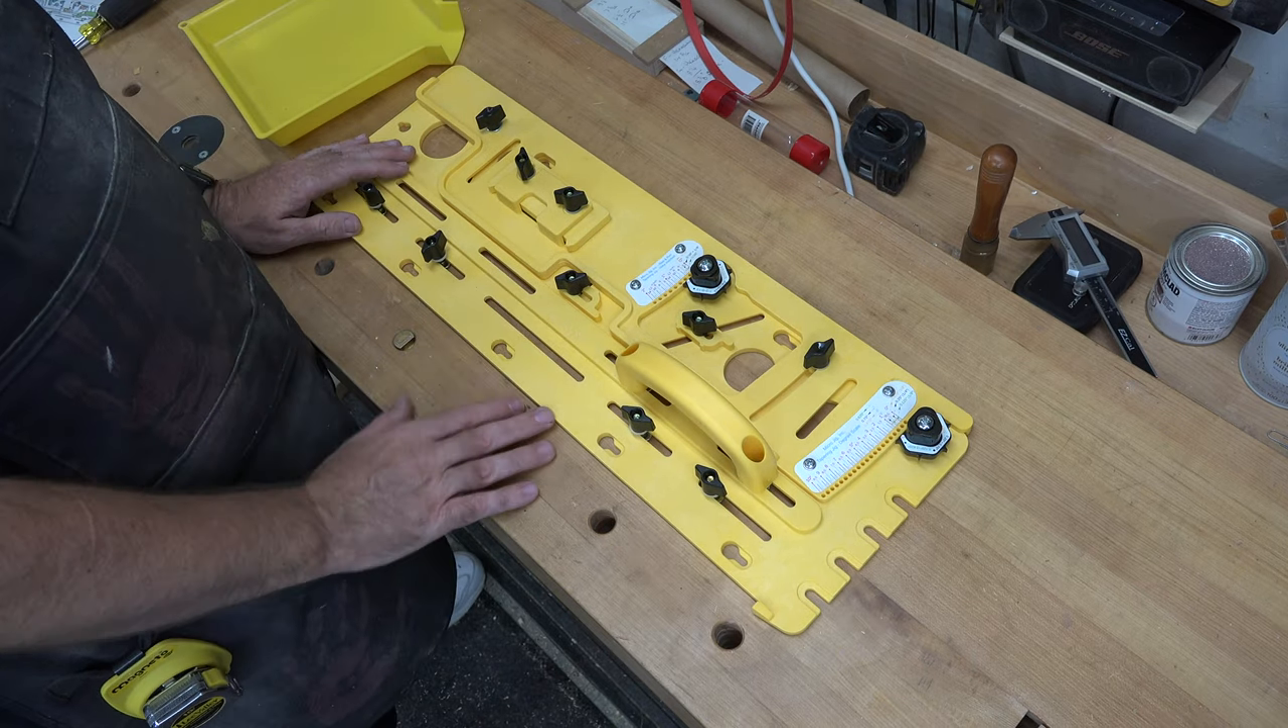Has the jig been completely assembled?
Yes.